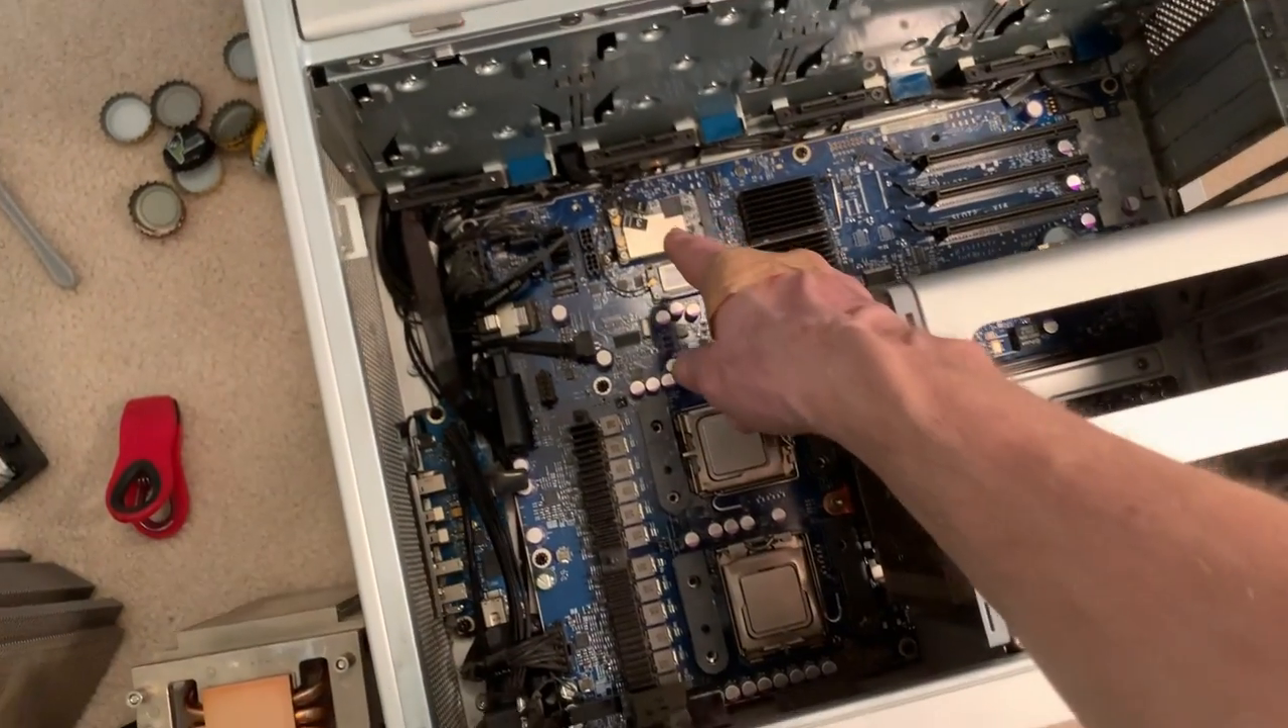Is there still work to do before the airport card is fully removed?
Yes.